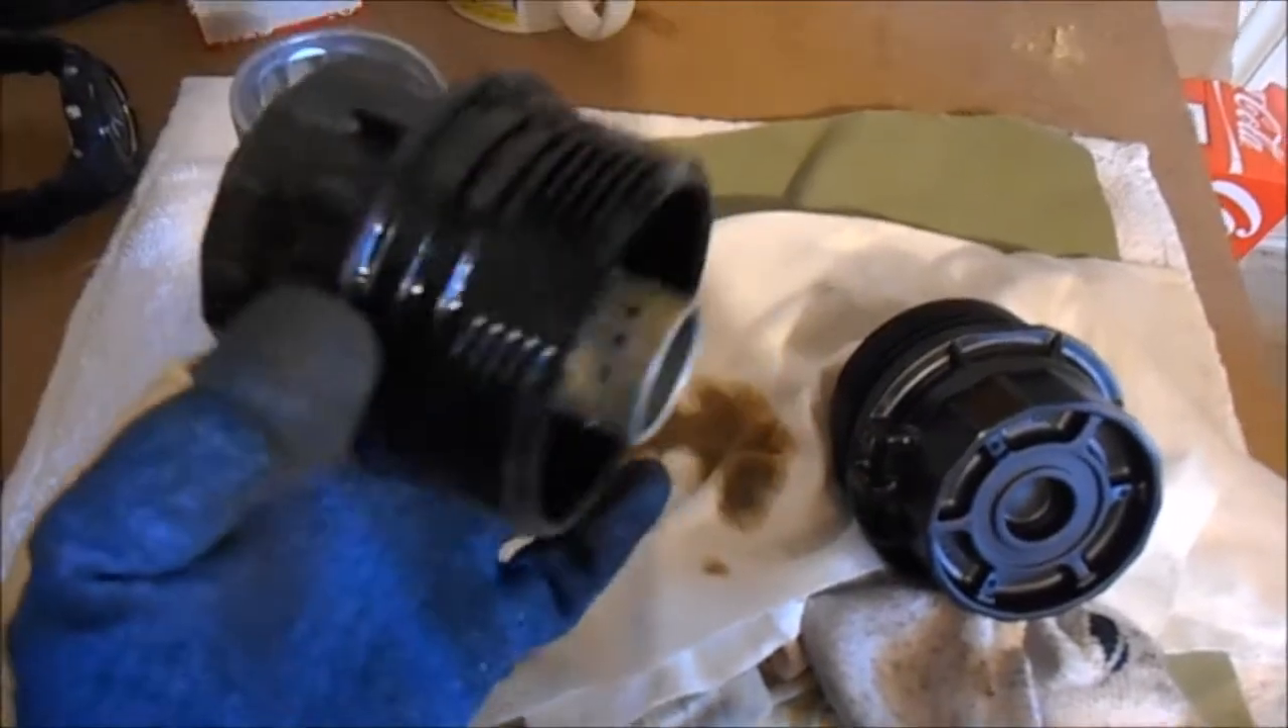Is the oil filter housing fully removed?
Yes.